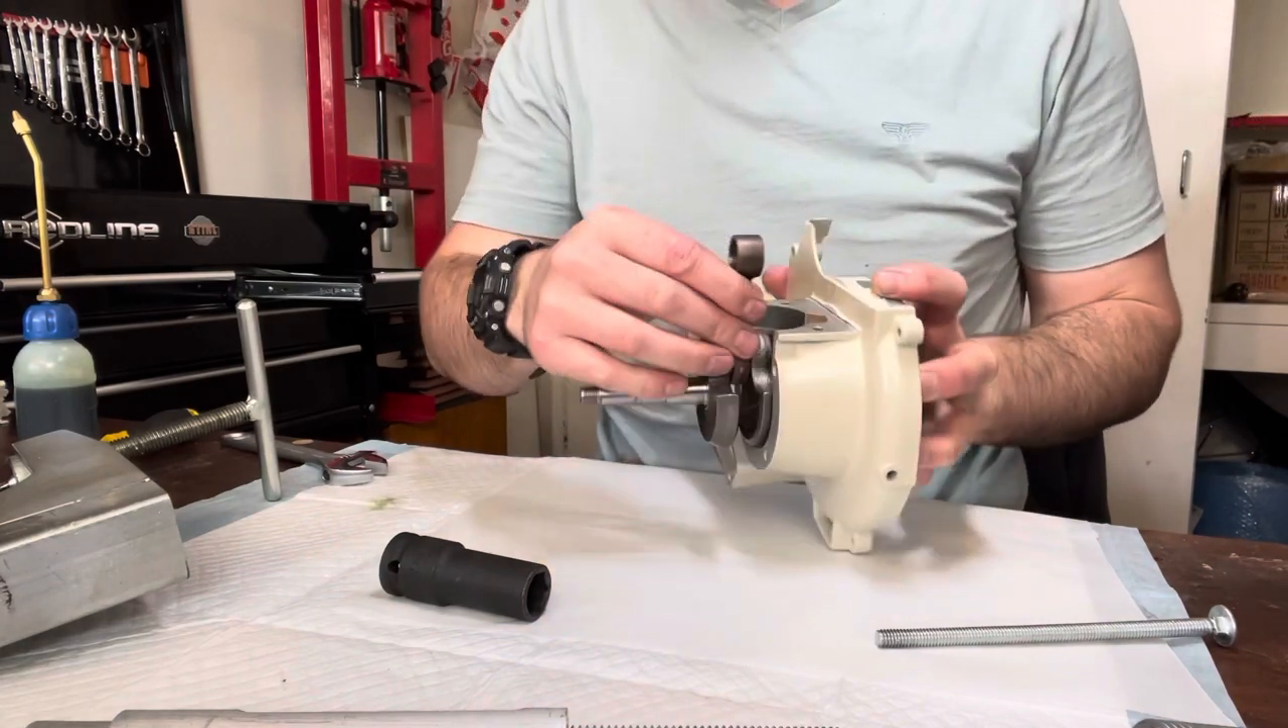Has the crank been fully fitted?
No.